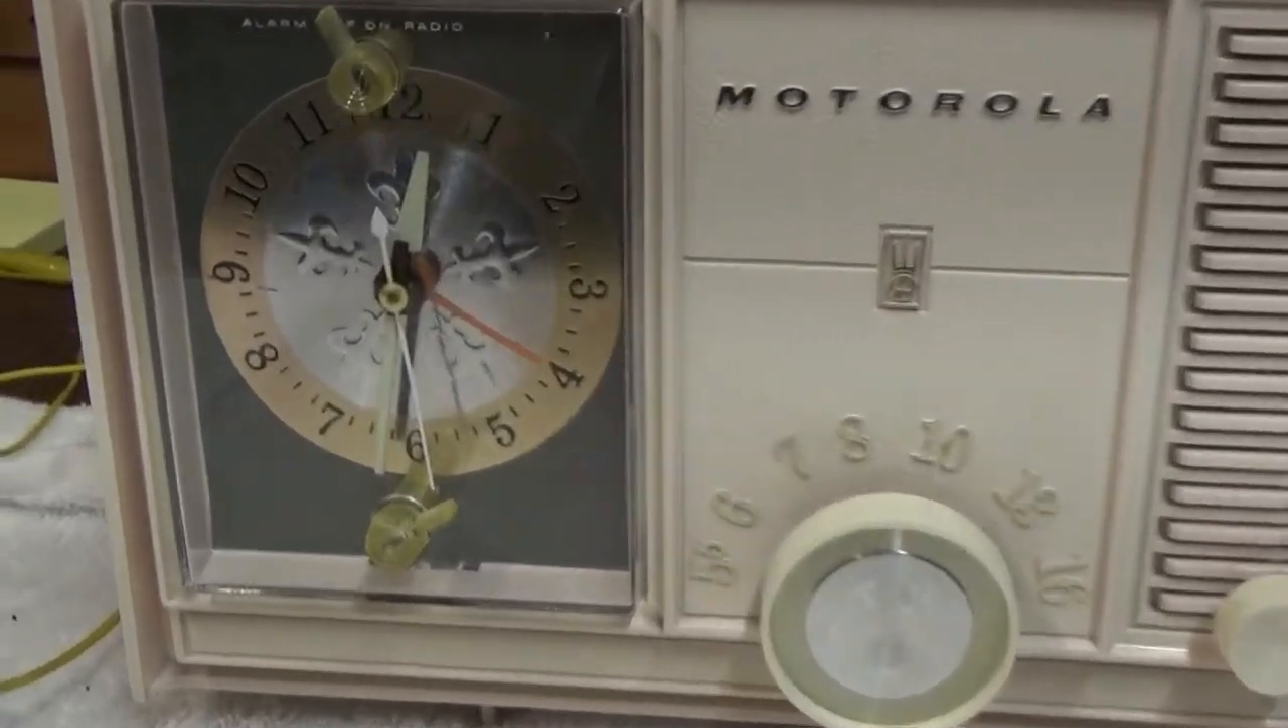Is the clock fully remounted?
Yes.